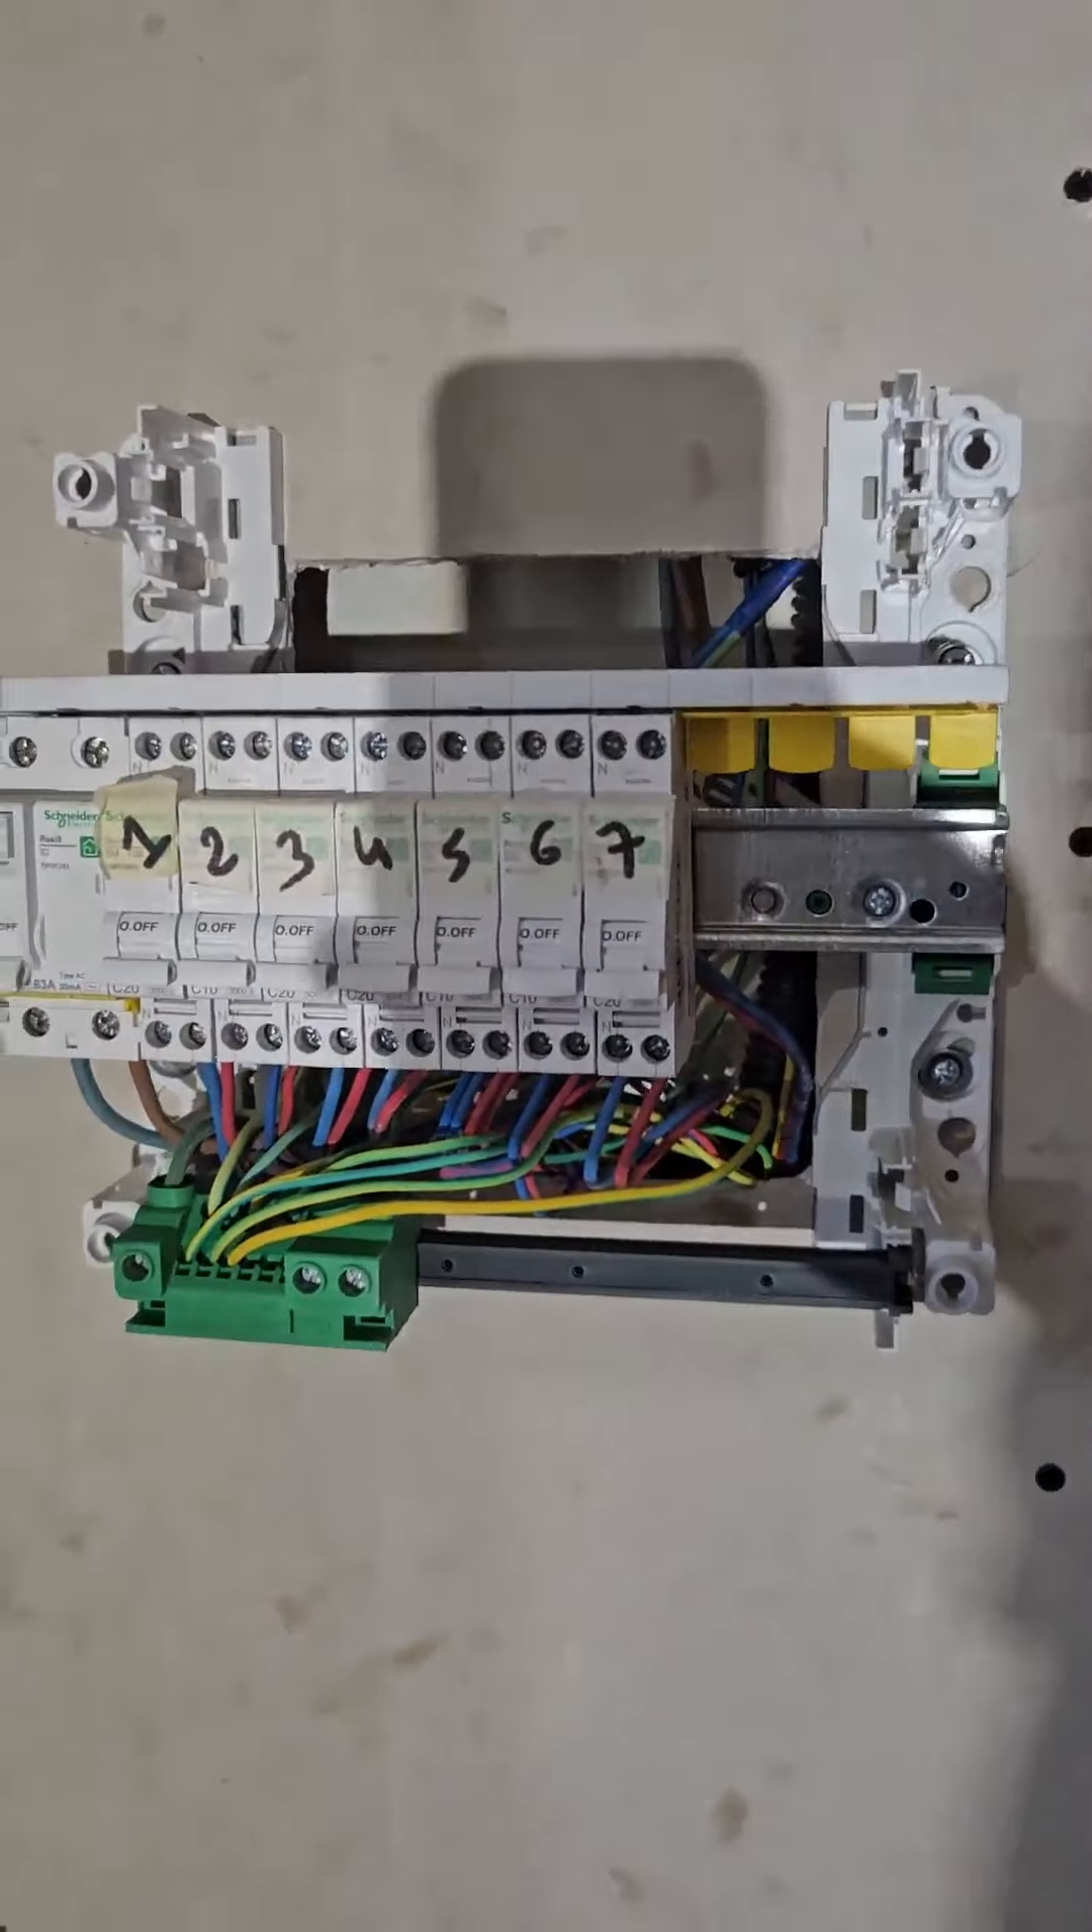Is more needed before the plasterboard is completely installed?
No.